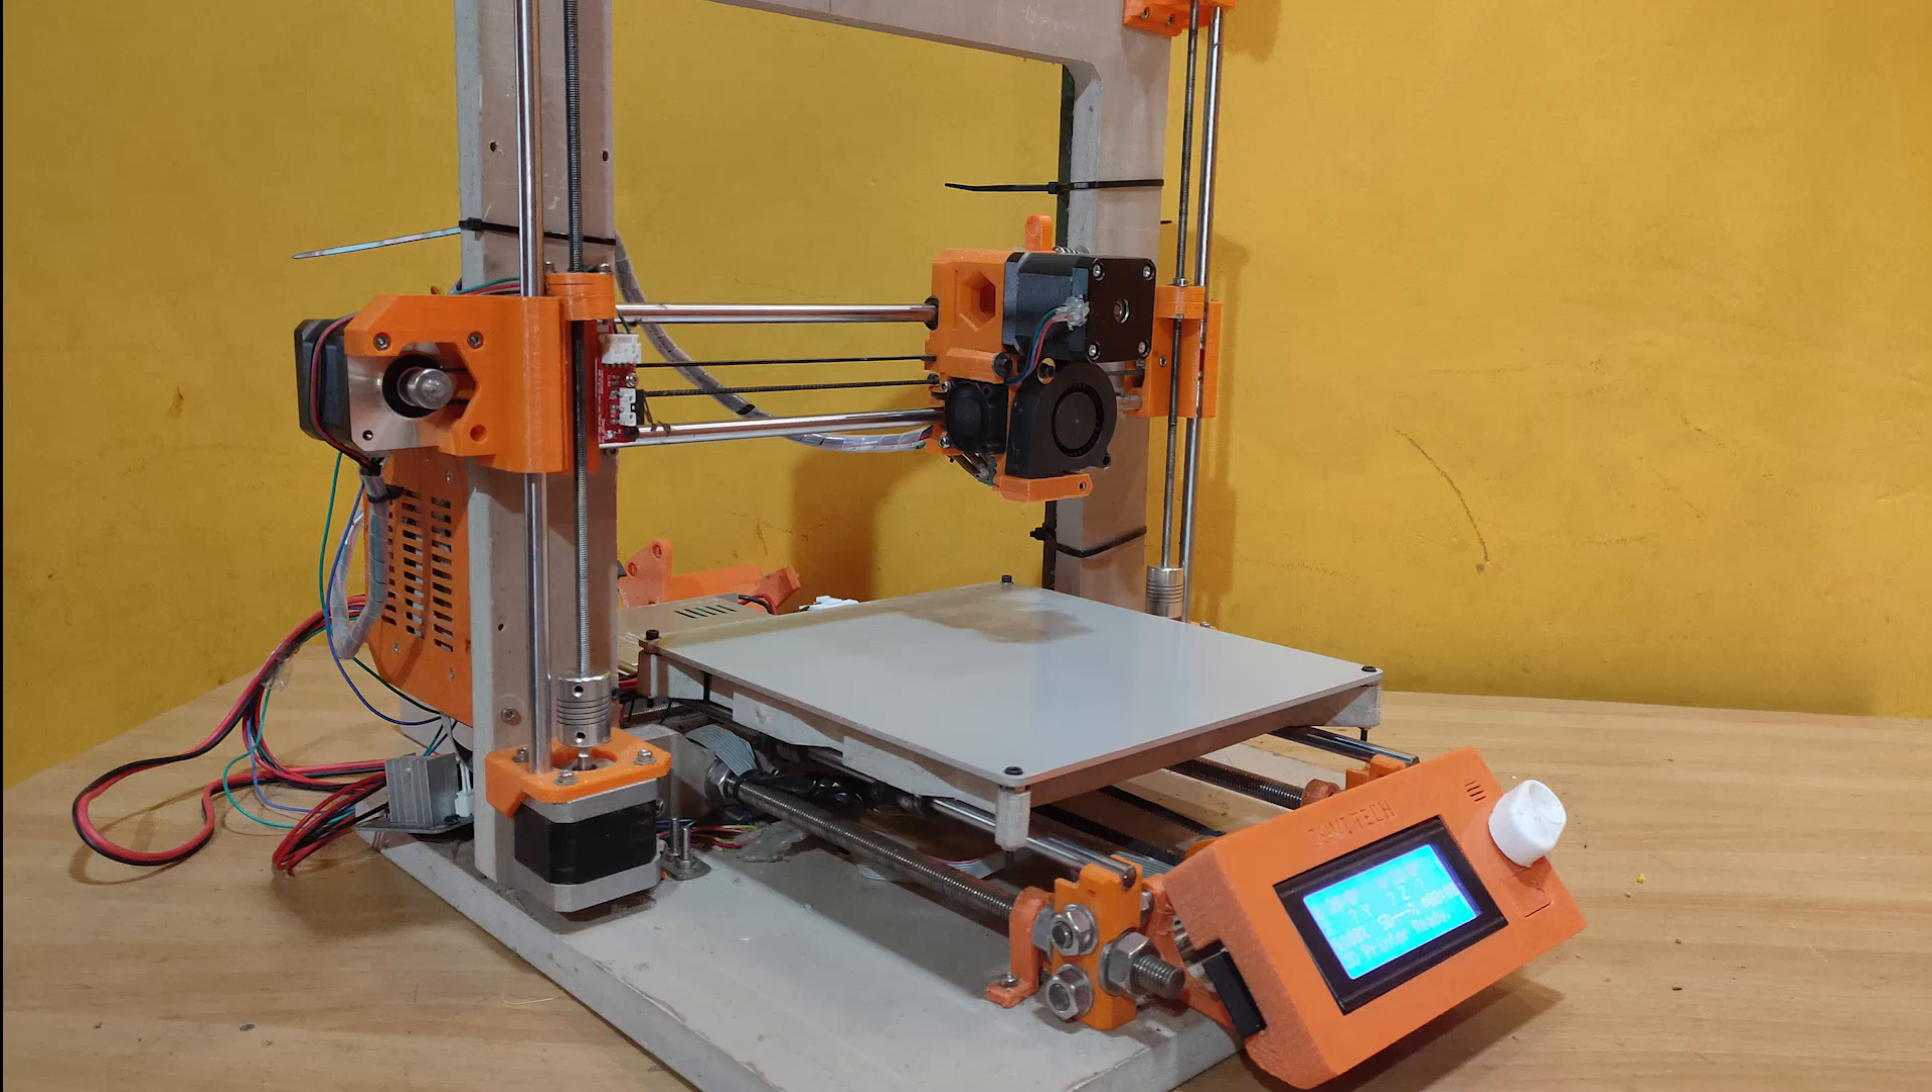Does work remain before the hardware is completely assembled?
No.